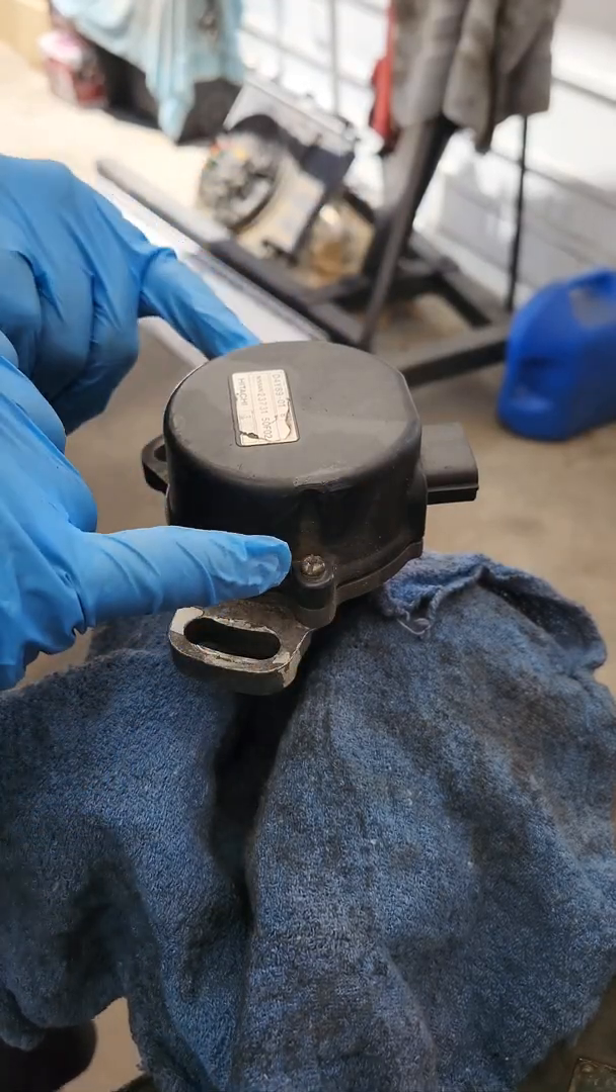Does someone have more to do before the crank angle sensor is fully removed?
No.